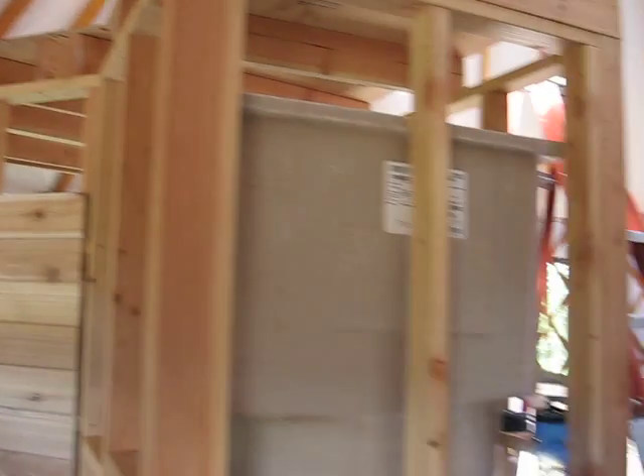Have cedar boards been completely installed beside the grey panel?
No.